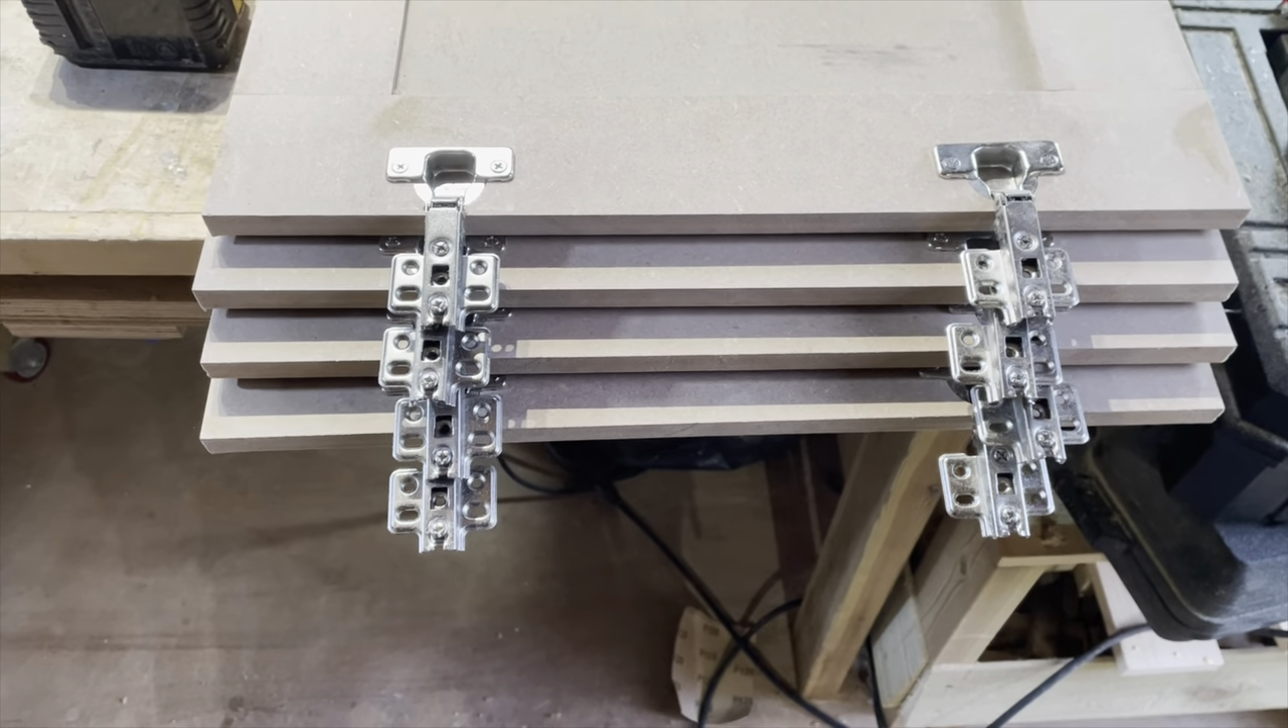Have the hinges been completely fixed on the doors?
Yes.